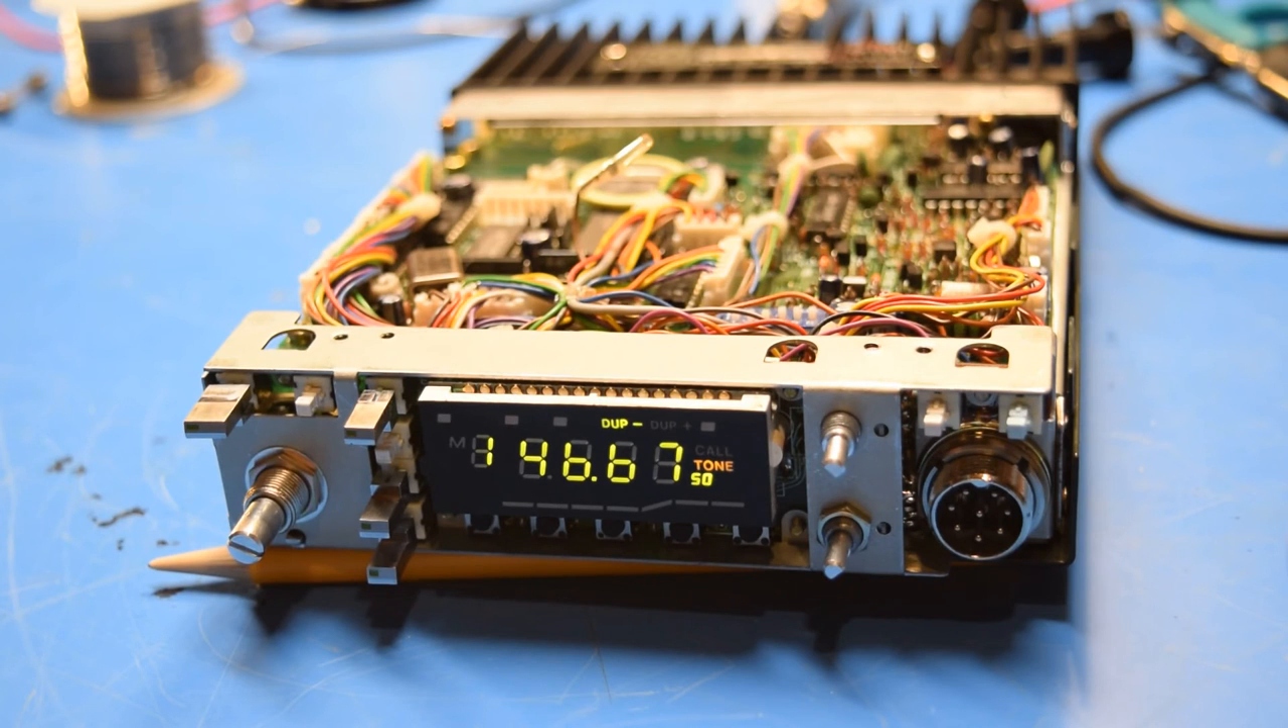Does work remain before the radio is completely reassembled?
Yes.